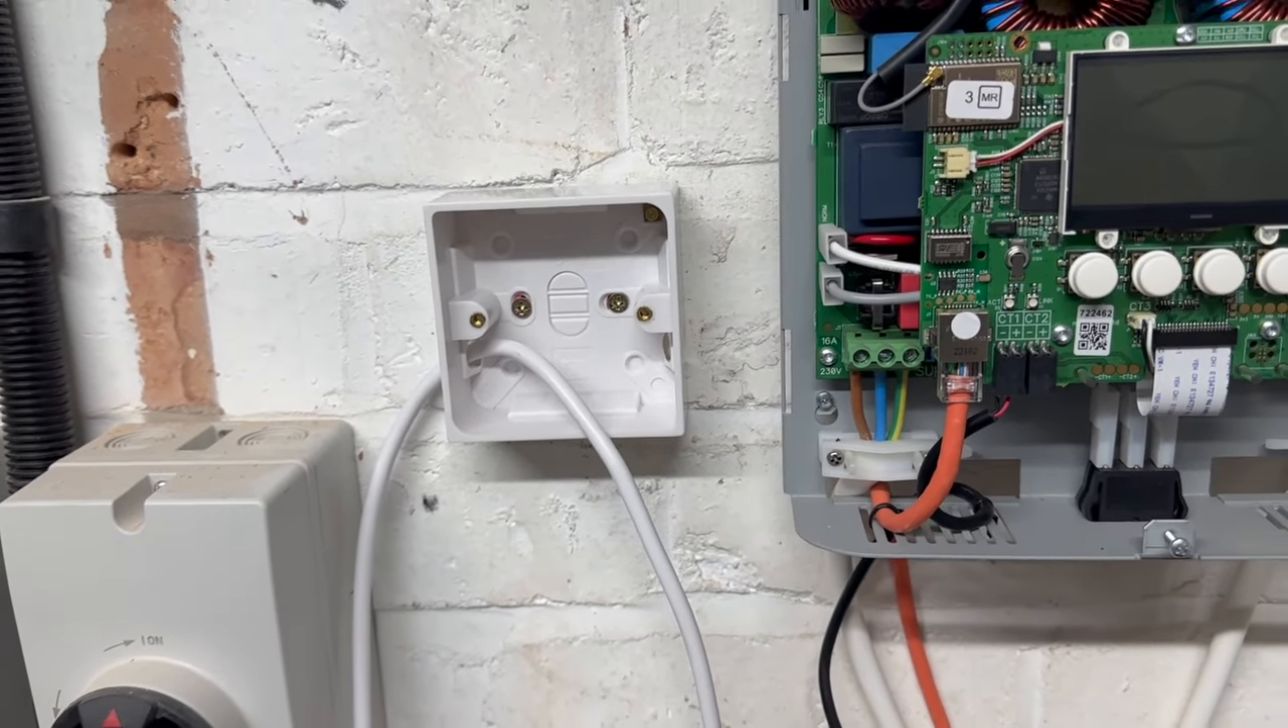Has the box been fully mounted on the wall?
Yes.